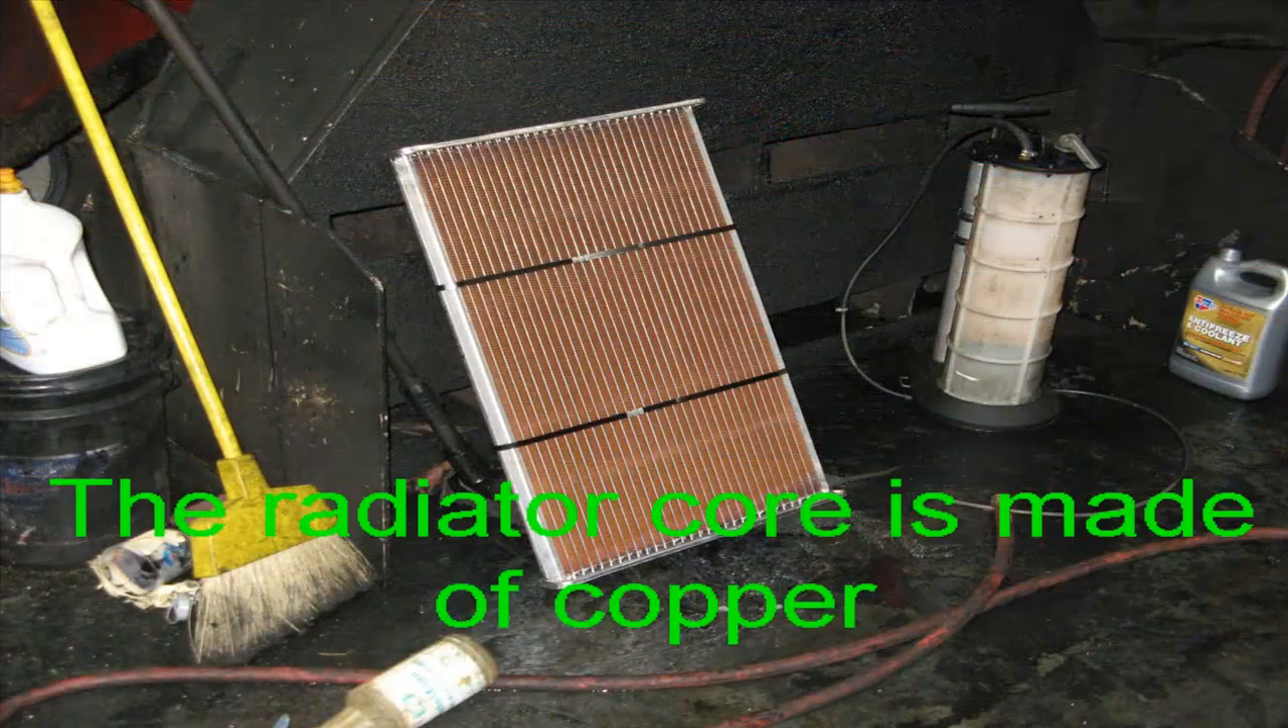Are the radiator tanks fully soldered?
No.